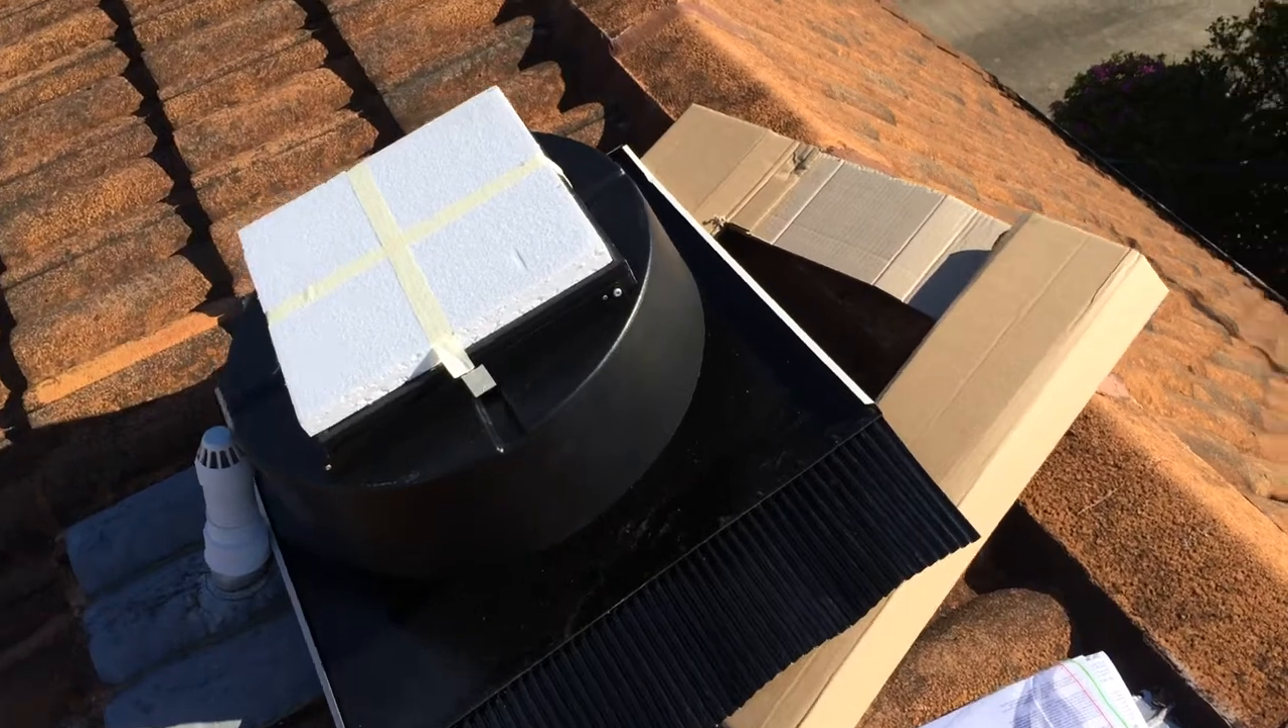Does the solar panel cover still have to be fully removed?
Yes.